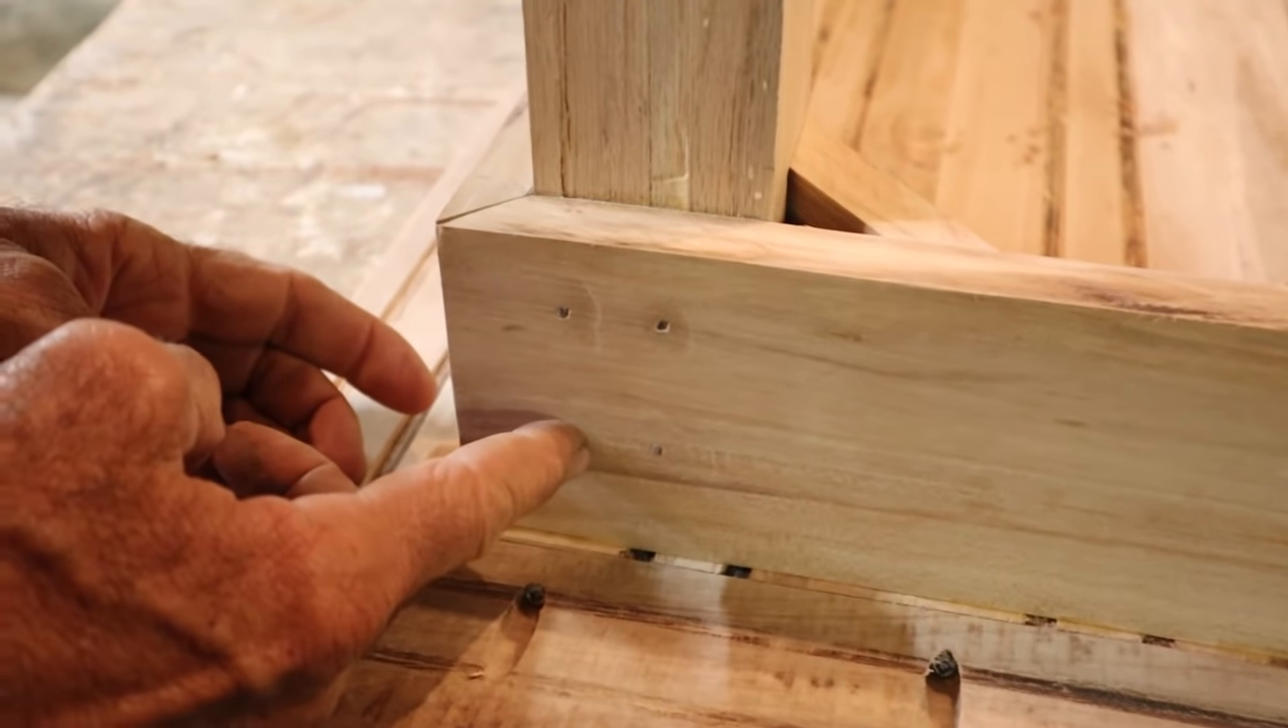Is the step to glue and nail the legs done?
Yes.